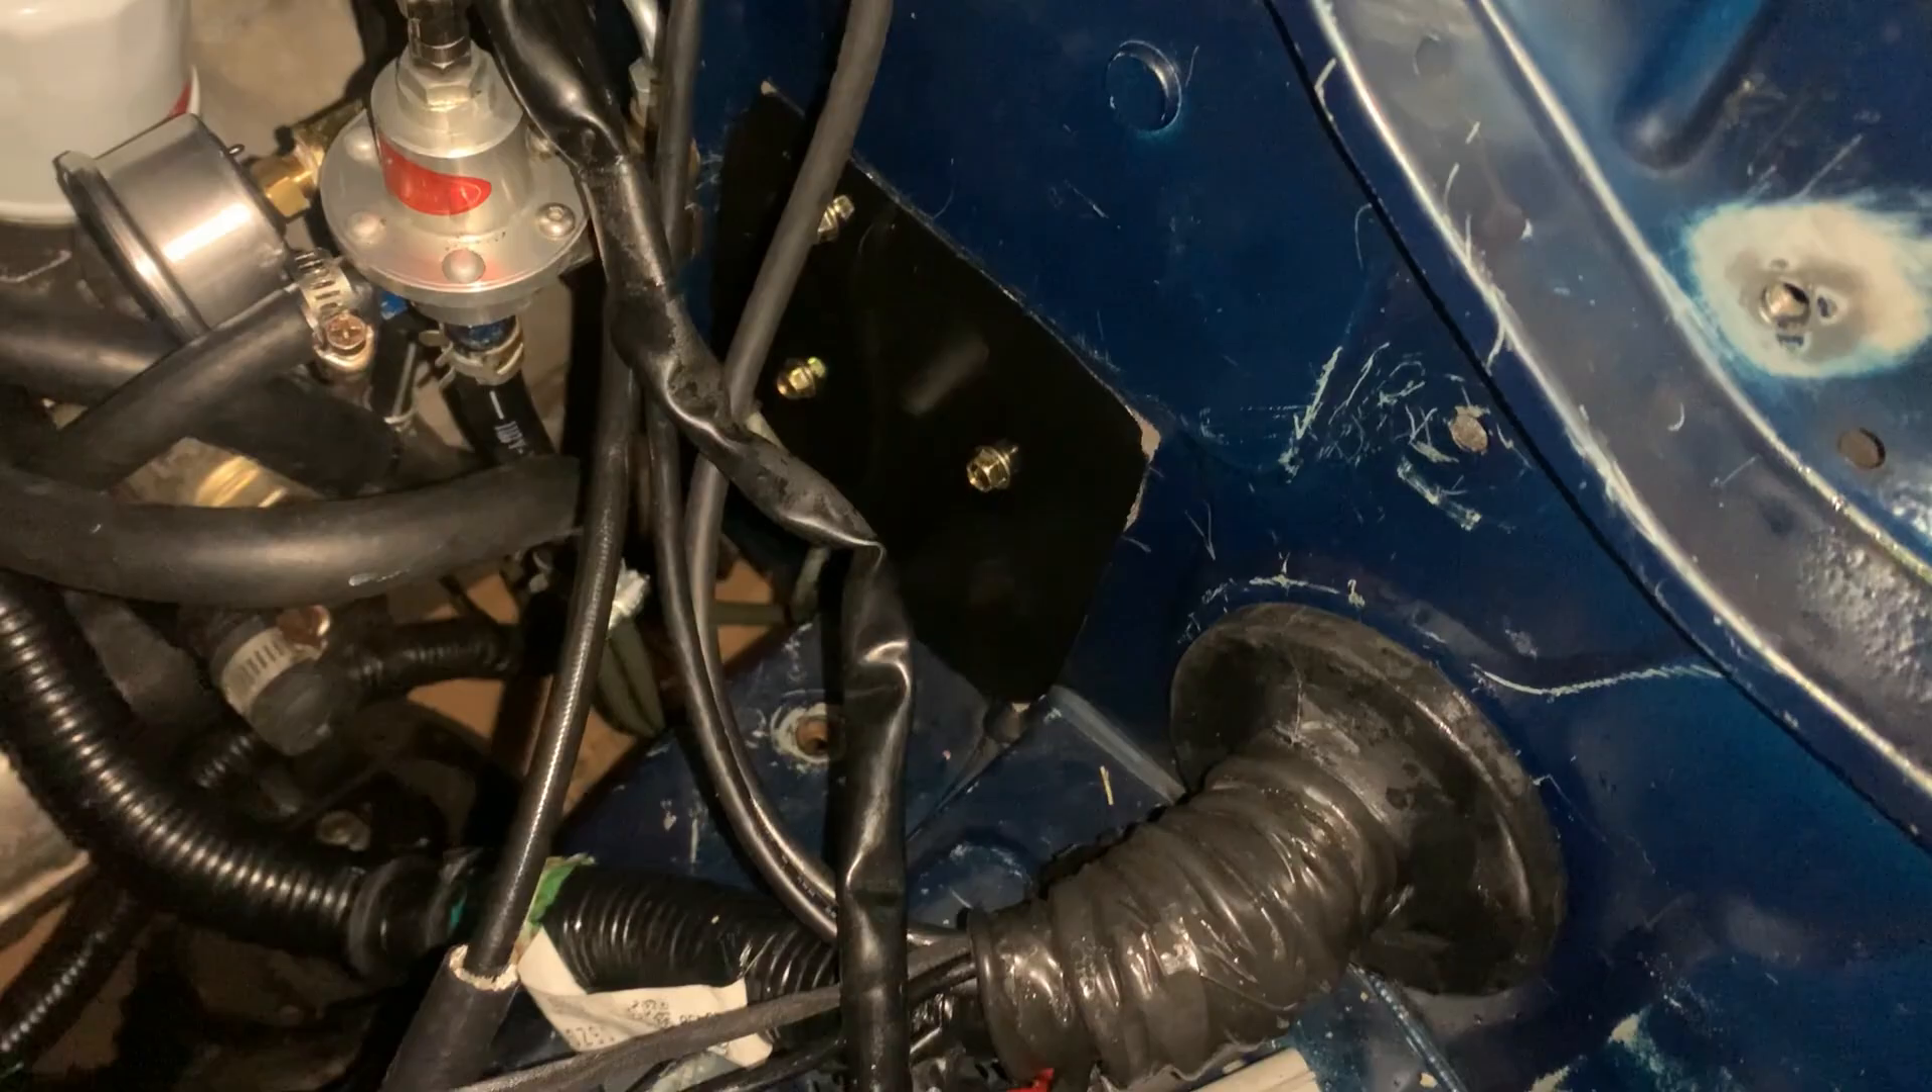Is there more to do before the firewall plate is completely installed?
No.